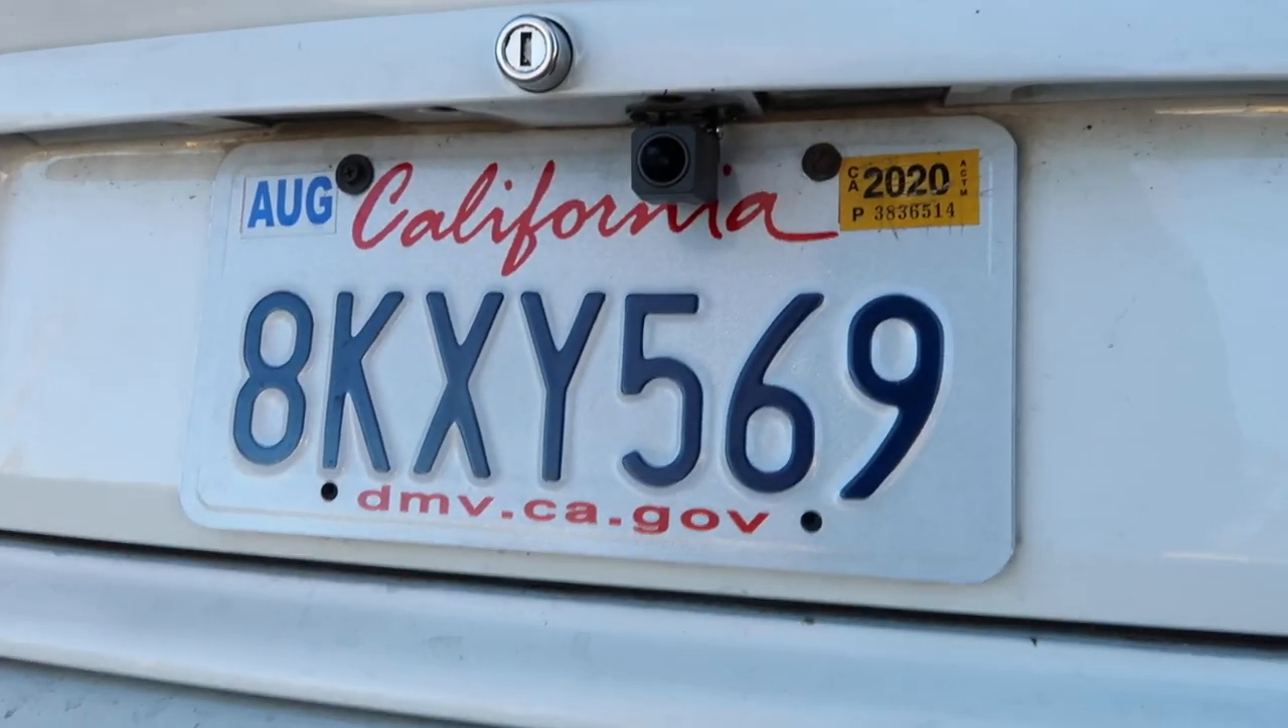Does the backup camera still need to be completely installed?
No.